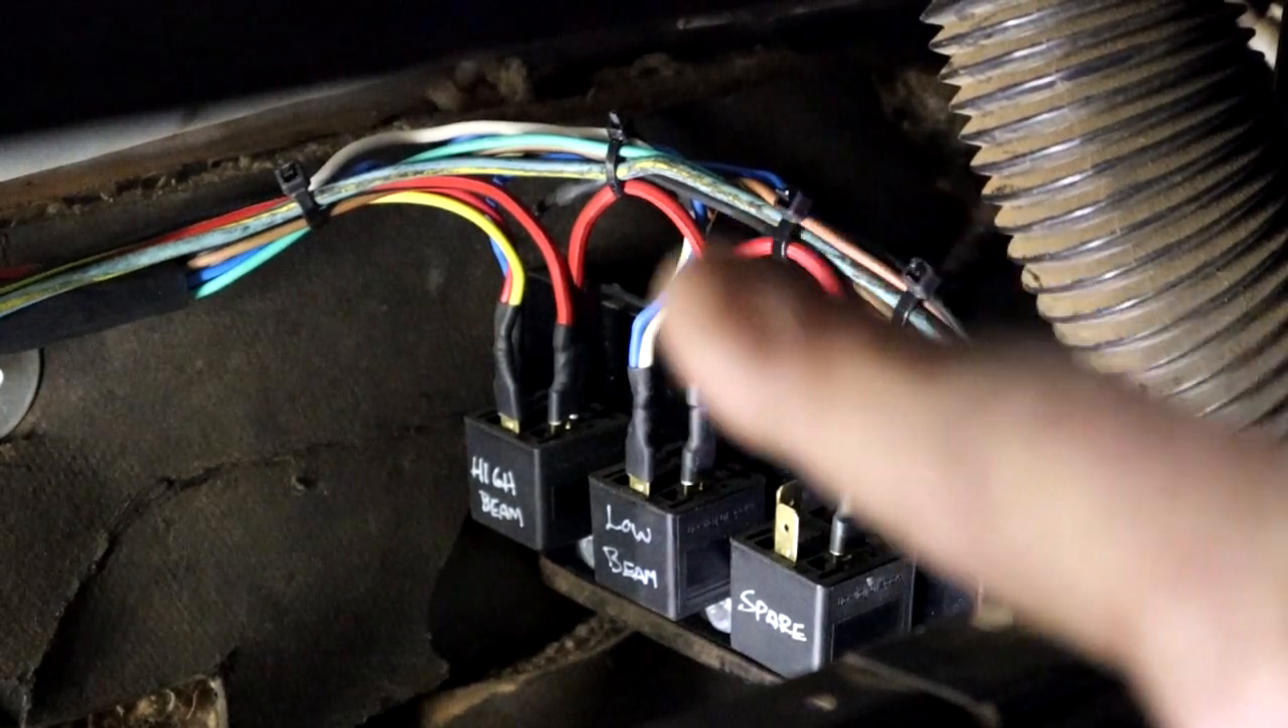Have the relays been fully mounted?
Yes.